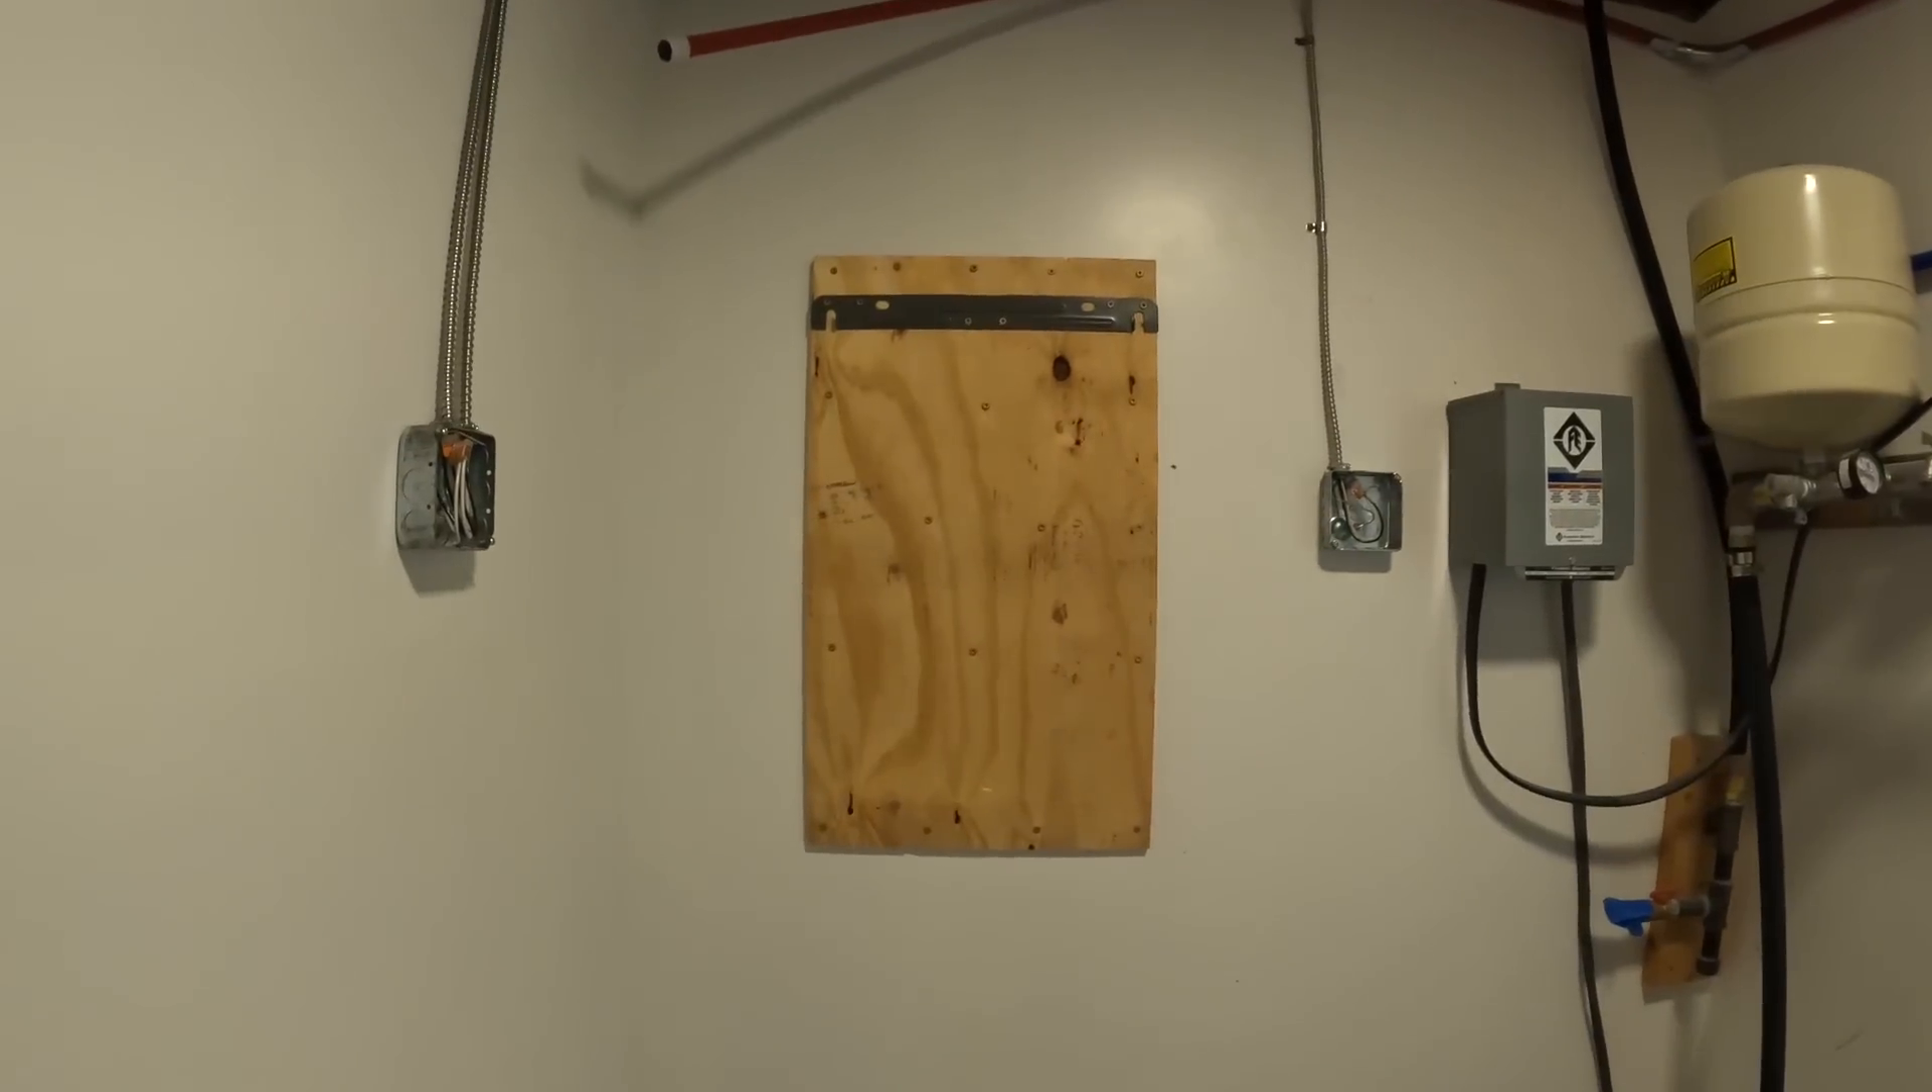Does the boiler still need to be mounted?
Yes.